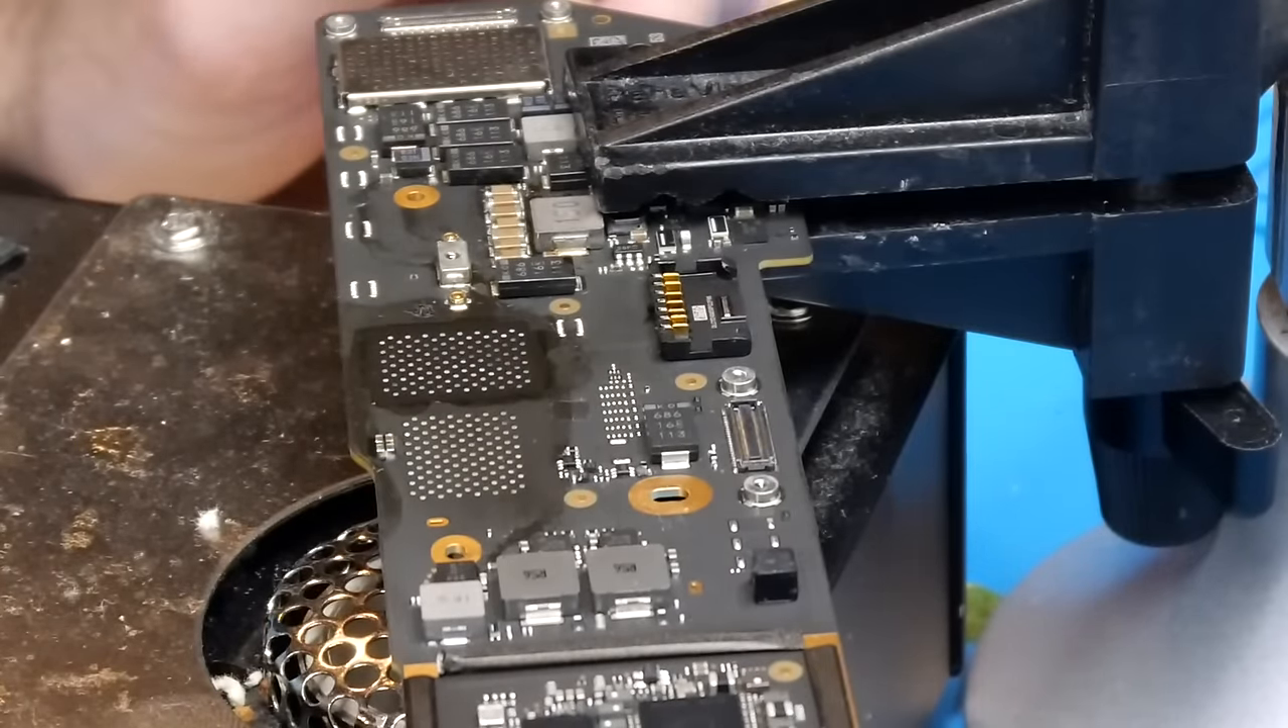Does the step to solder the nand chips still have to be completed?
Yes.